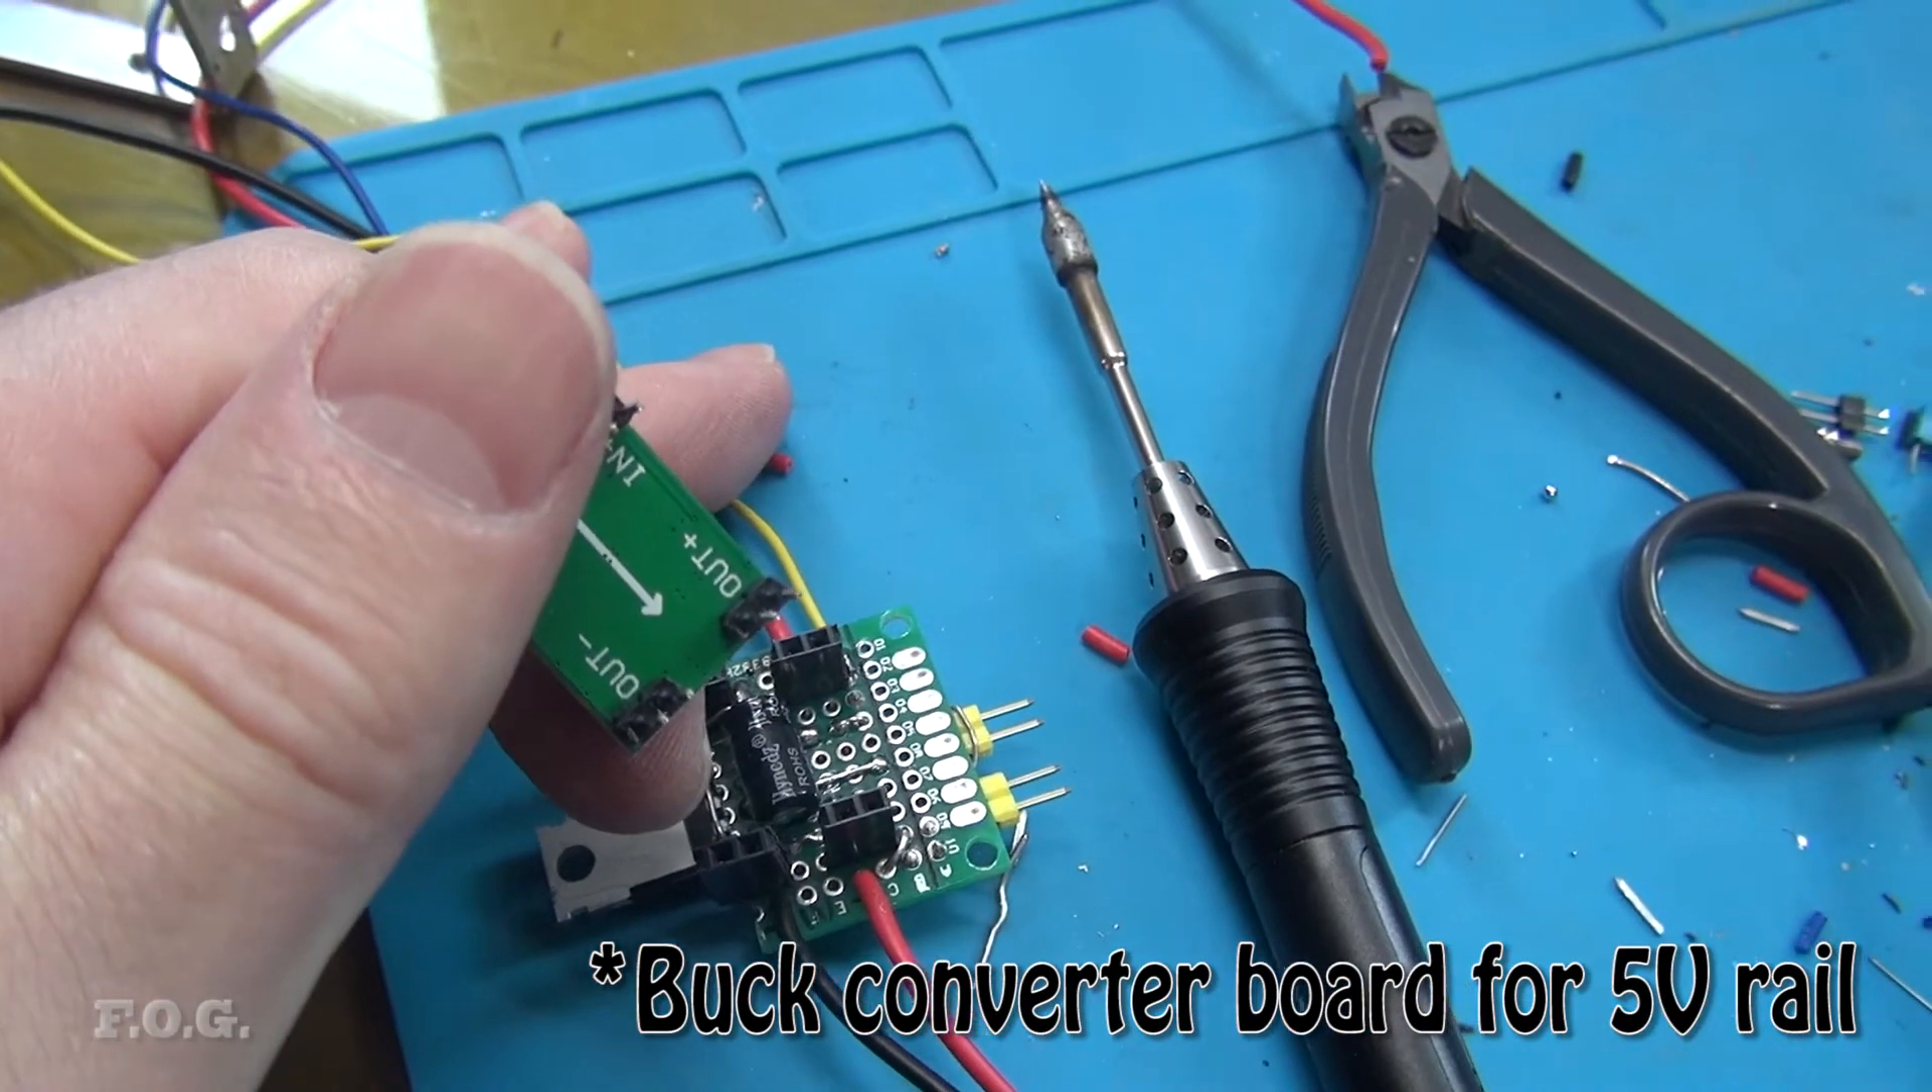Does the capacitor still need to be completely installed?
No.